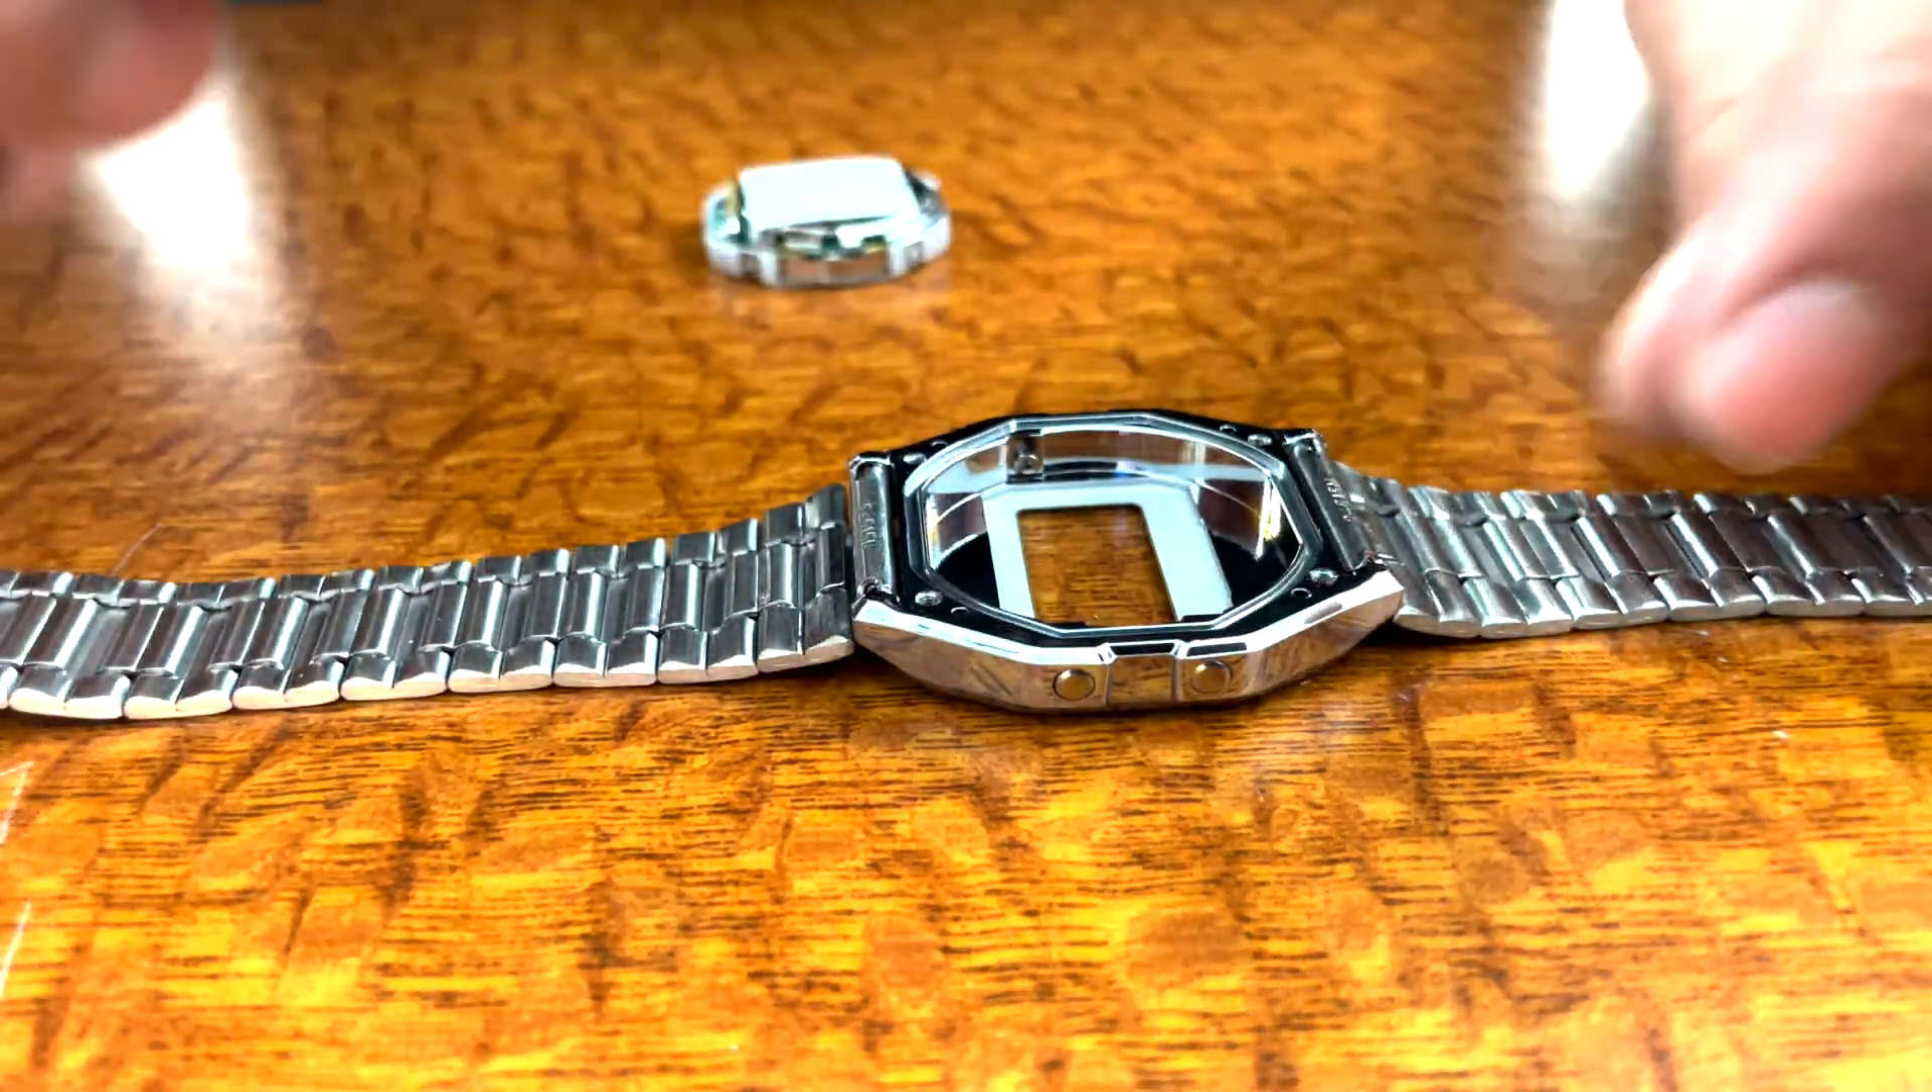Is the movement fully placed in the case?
No.